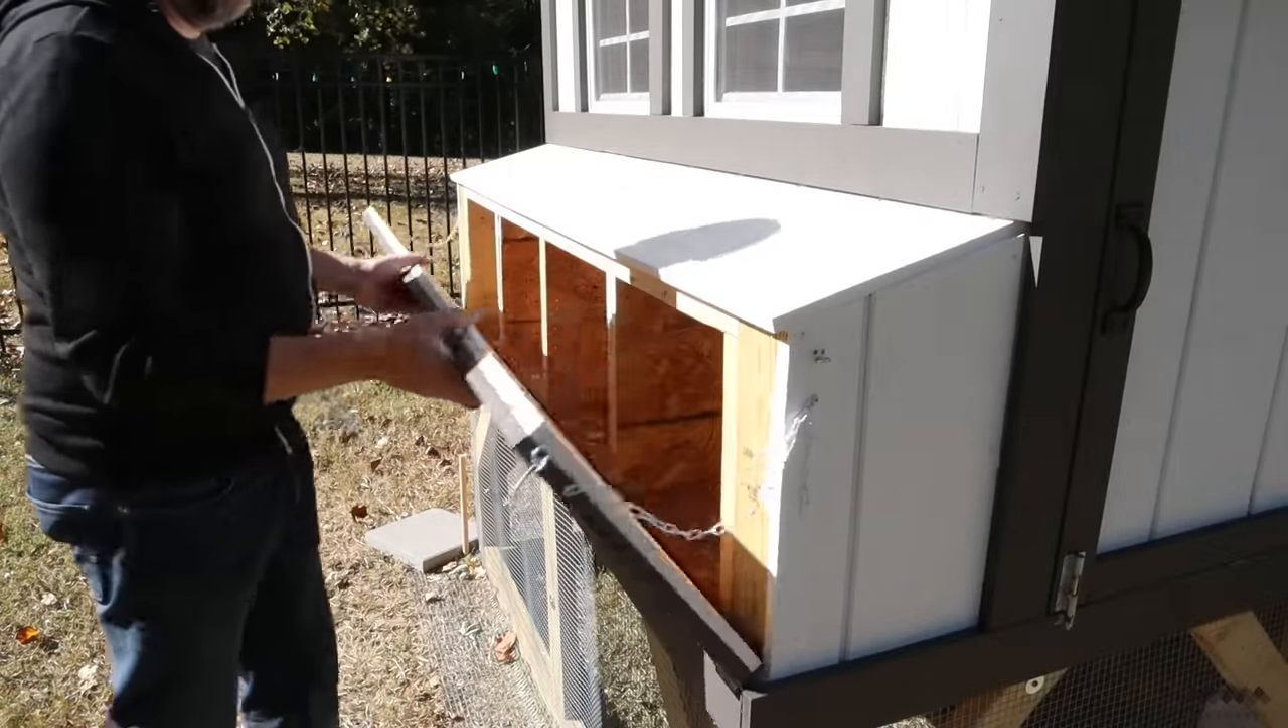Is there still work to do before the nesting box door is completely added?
No.